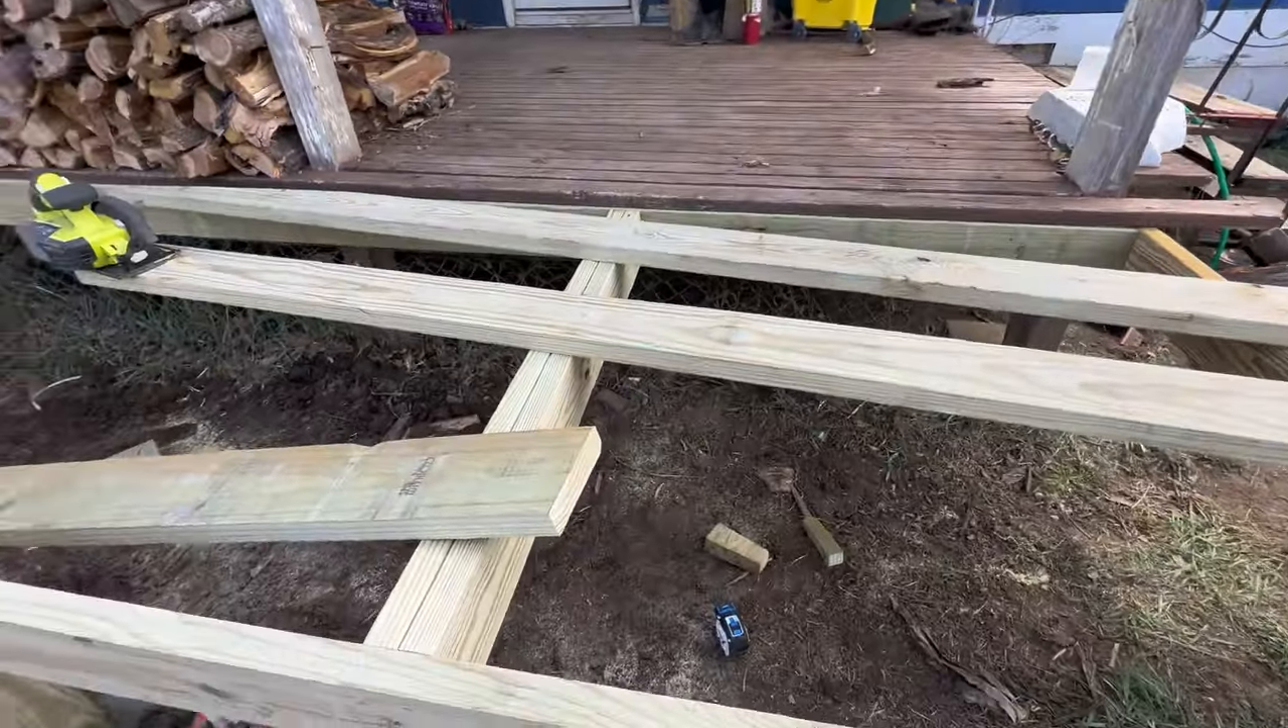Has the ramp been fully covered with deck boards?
No.